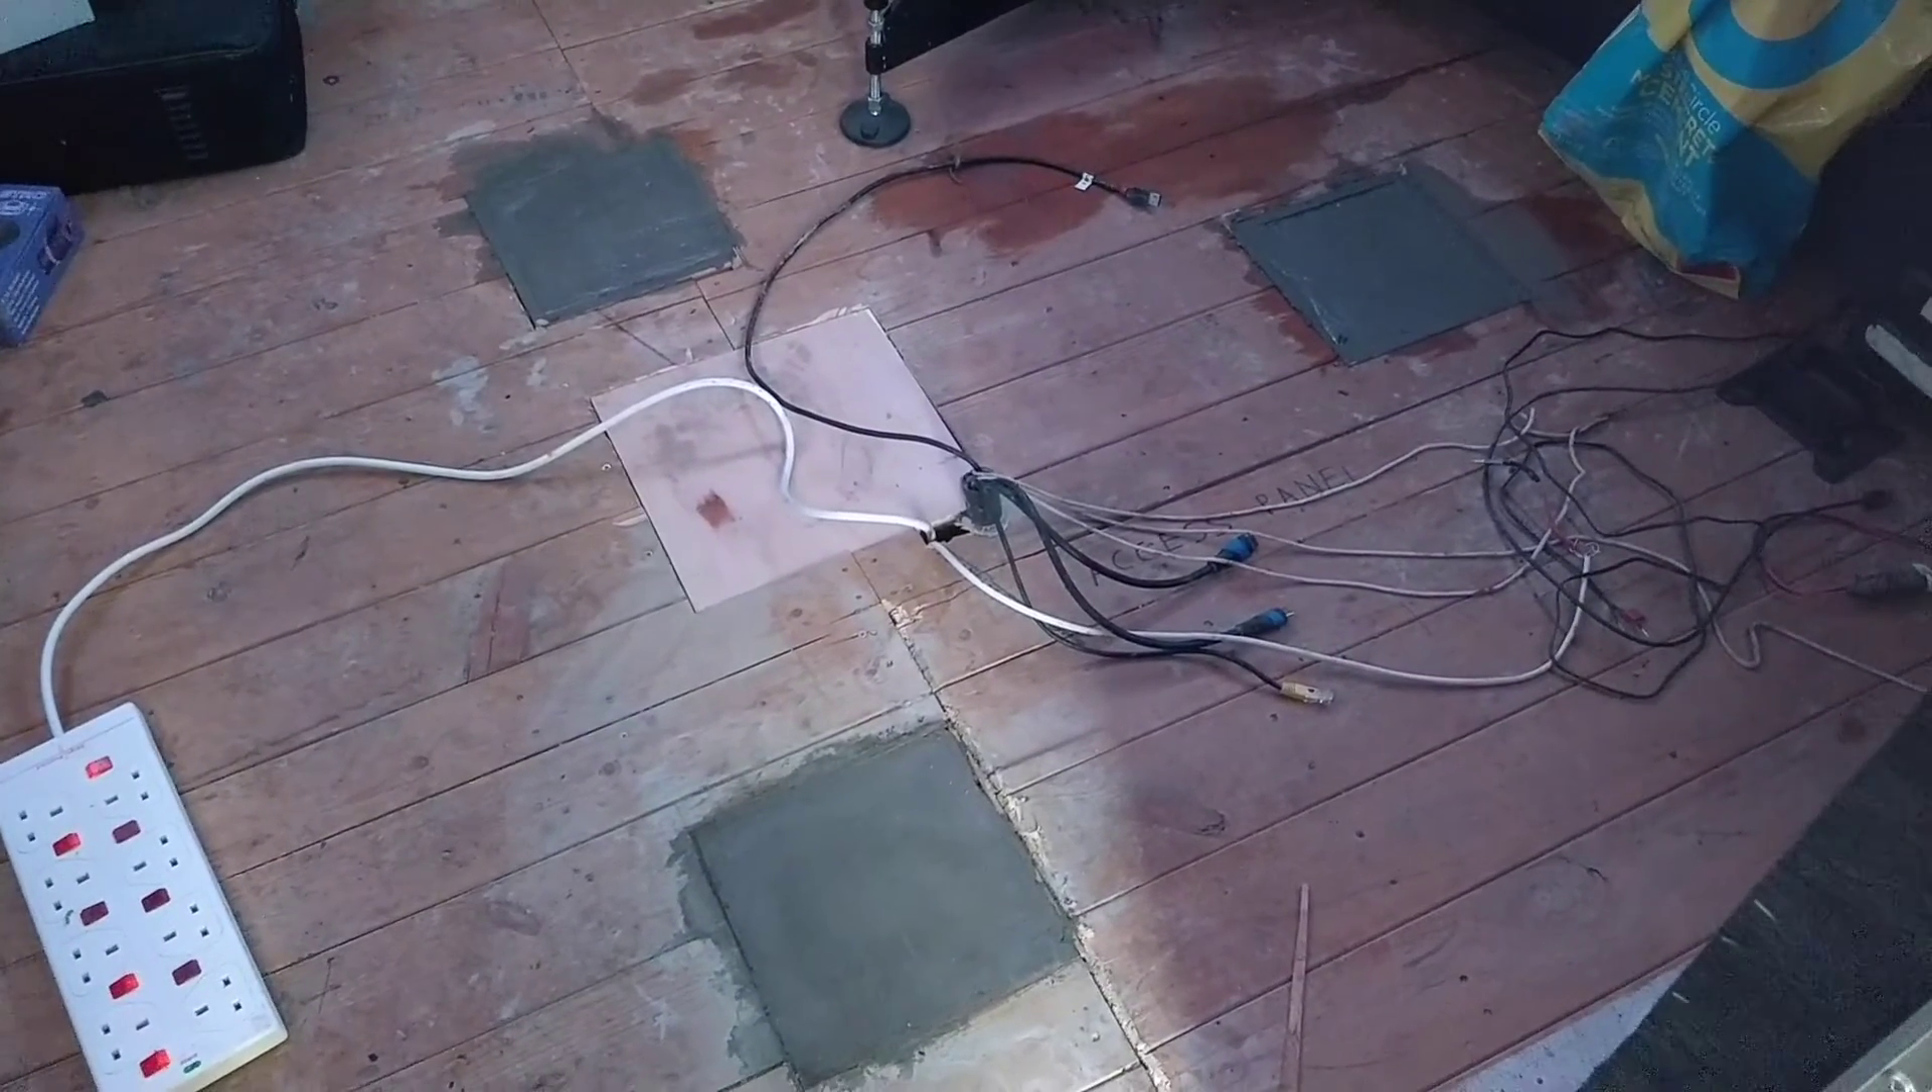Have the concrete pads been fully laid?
Yes.